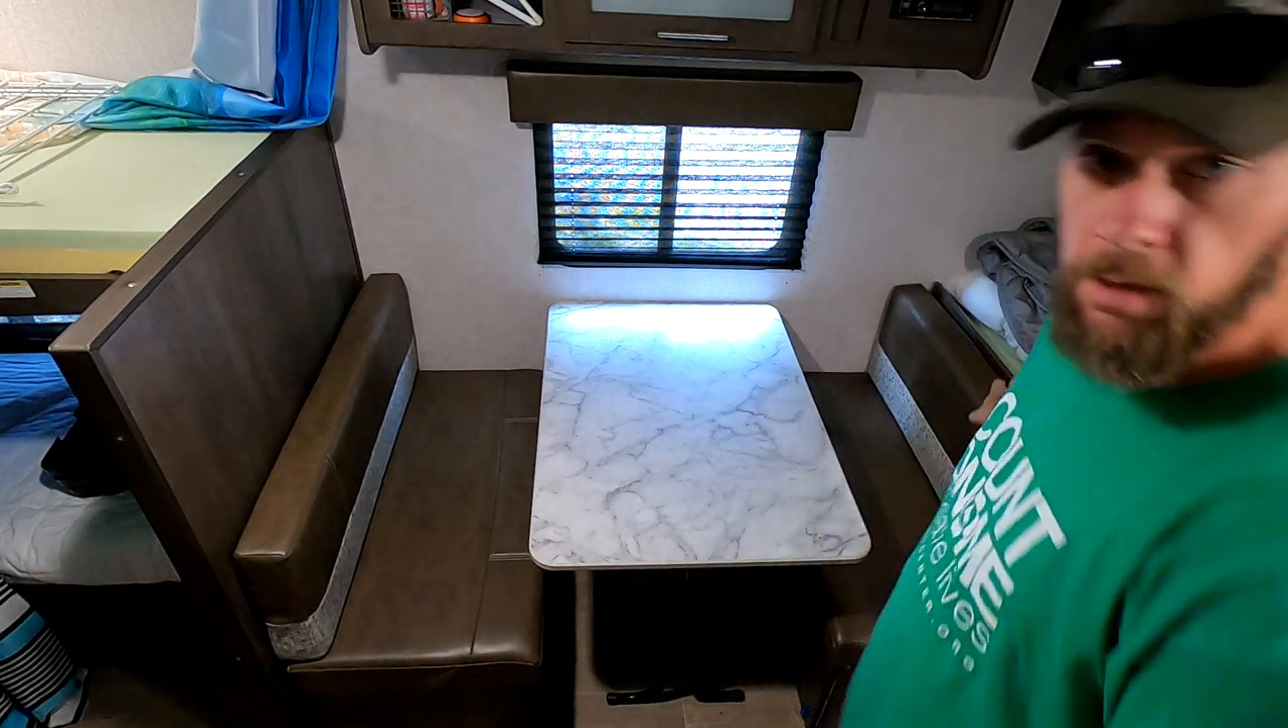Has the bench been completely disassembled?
No.